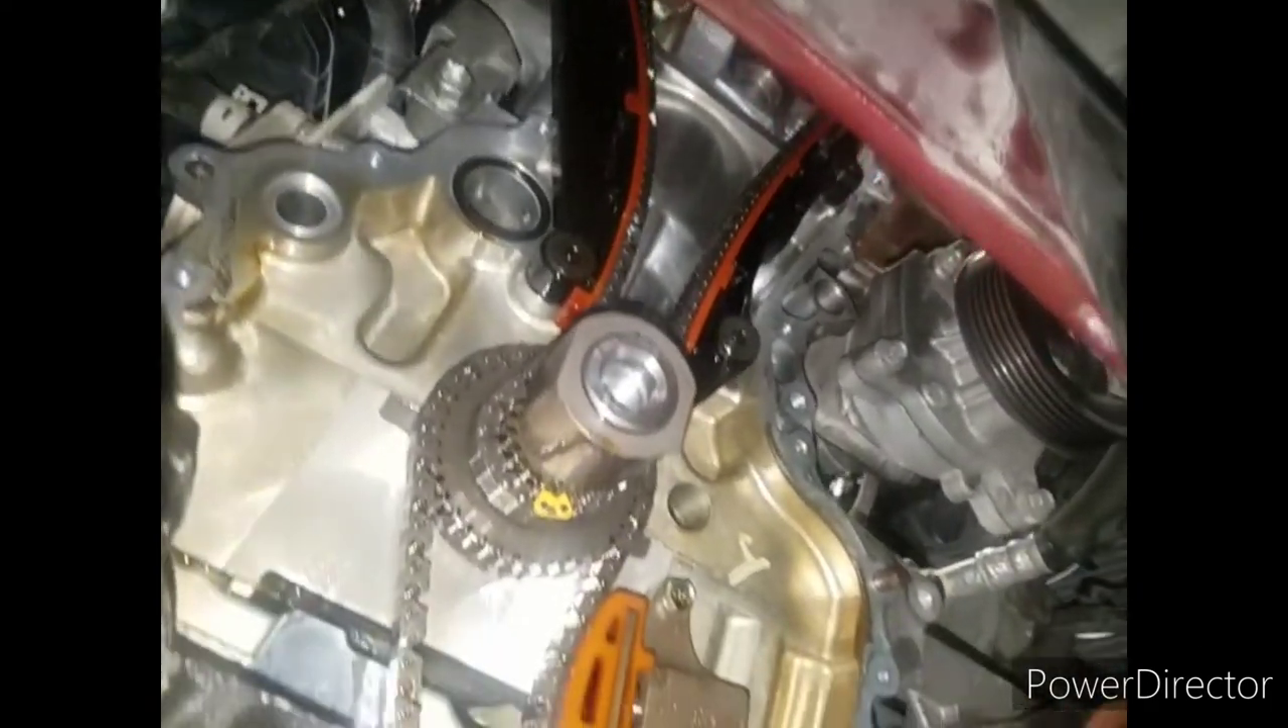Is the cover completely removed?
Yes.